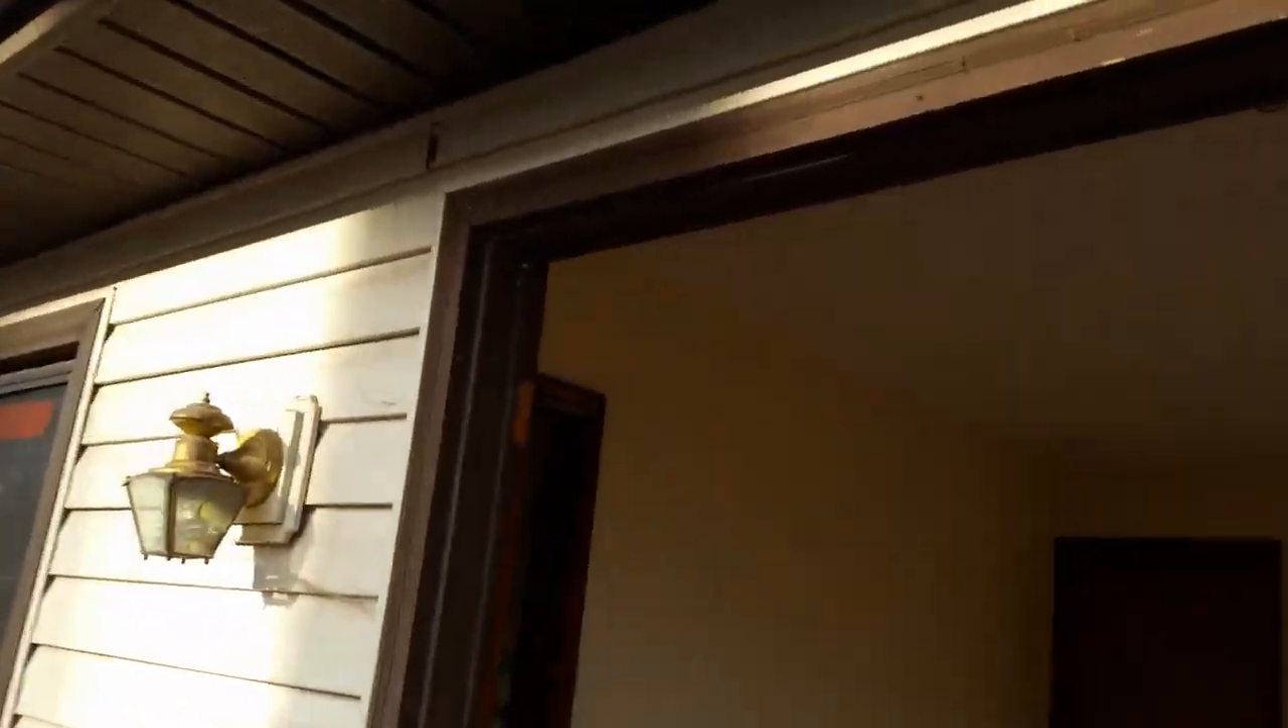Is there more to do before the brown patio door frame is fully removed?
Yes.